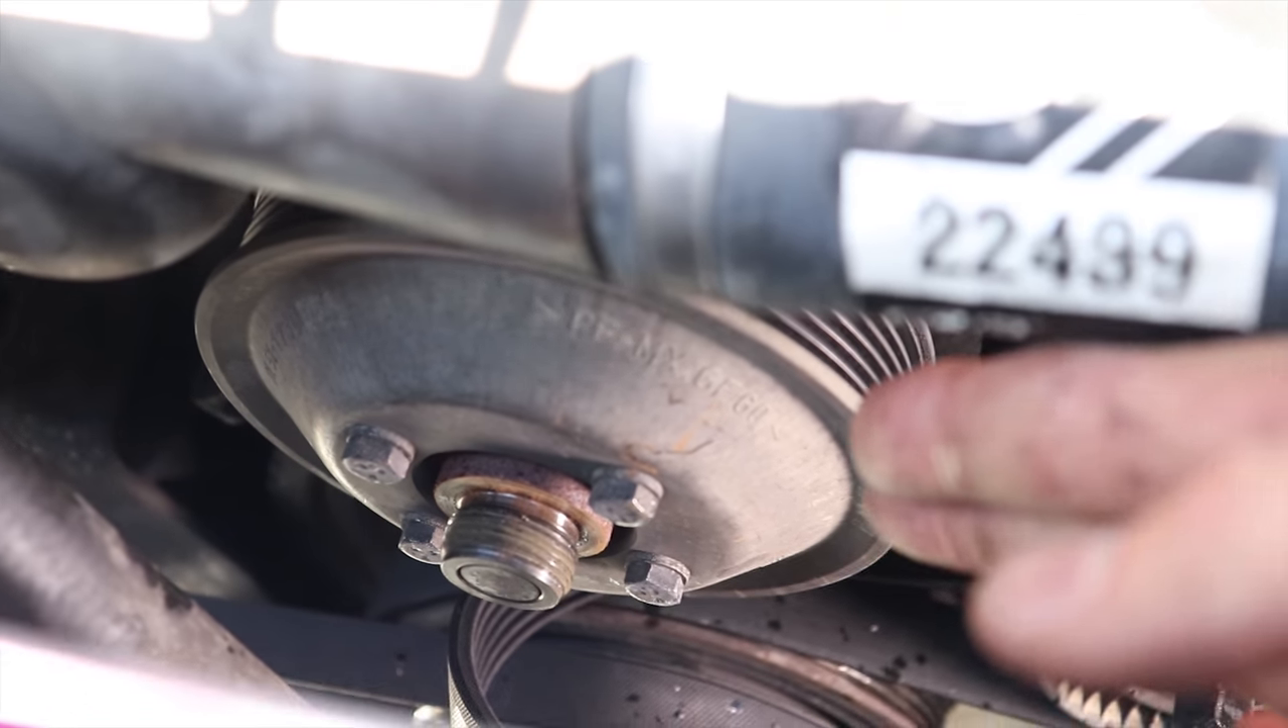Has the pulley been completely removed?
No.